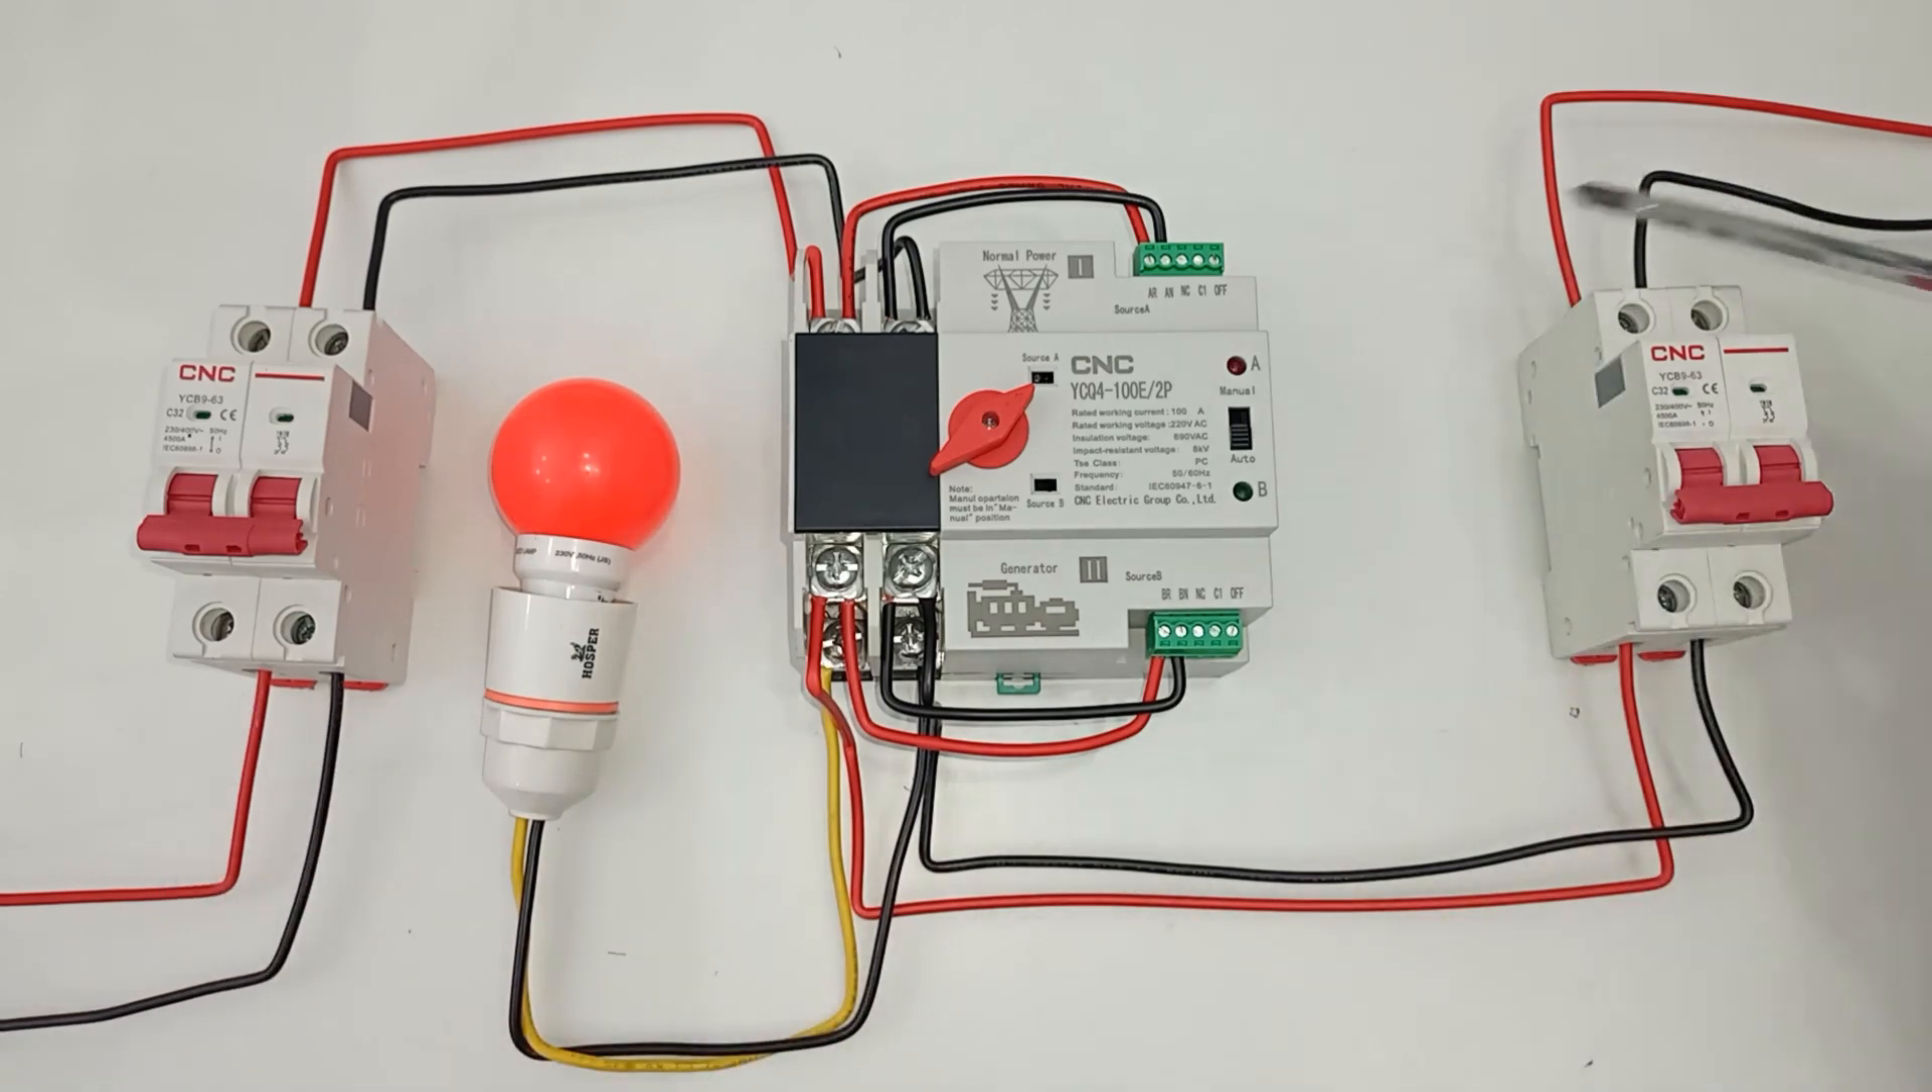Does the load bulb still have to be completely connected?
No.